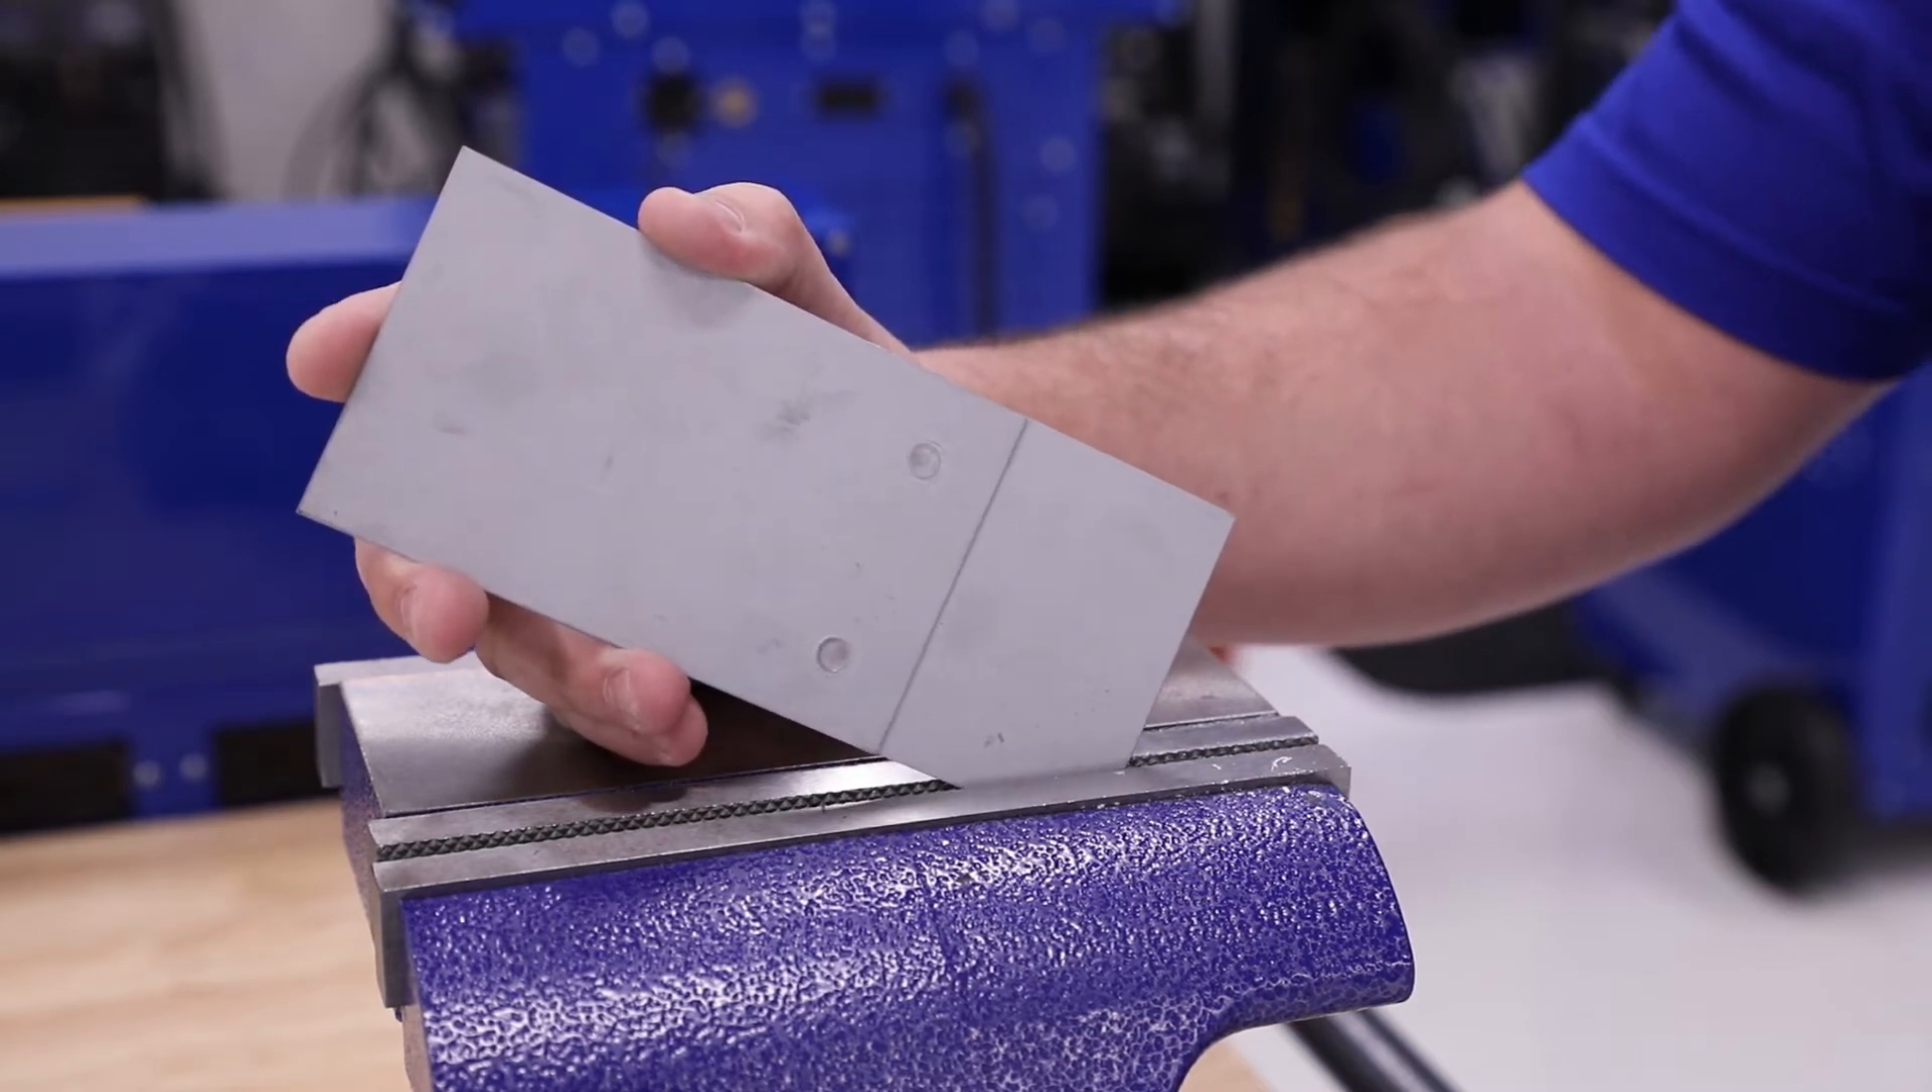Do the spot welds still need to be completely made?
No.